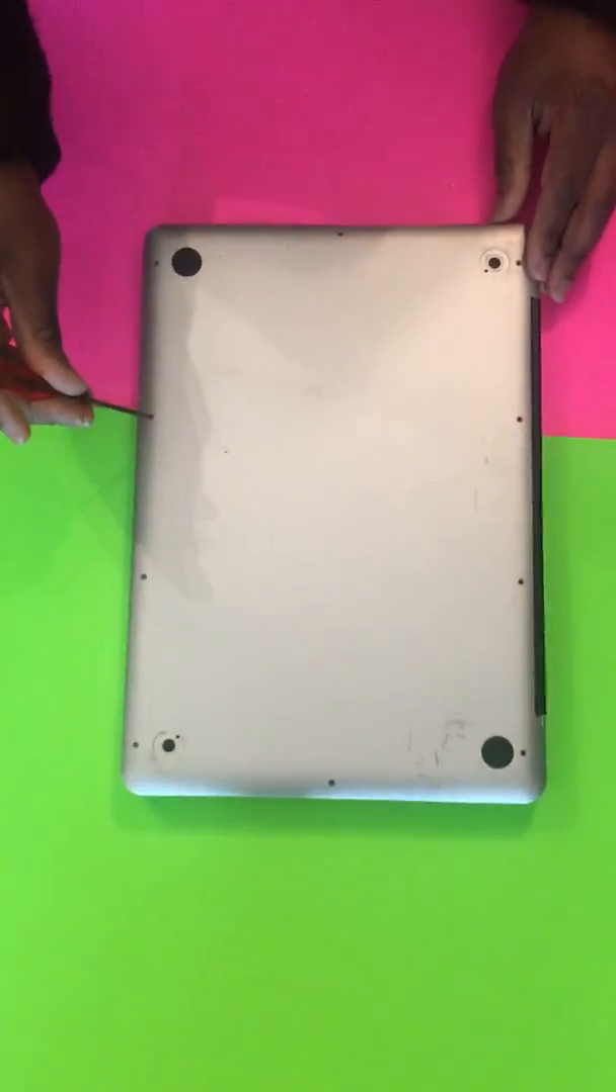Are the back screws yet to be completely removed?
Yes.